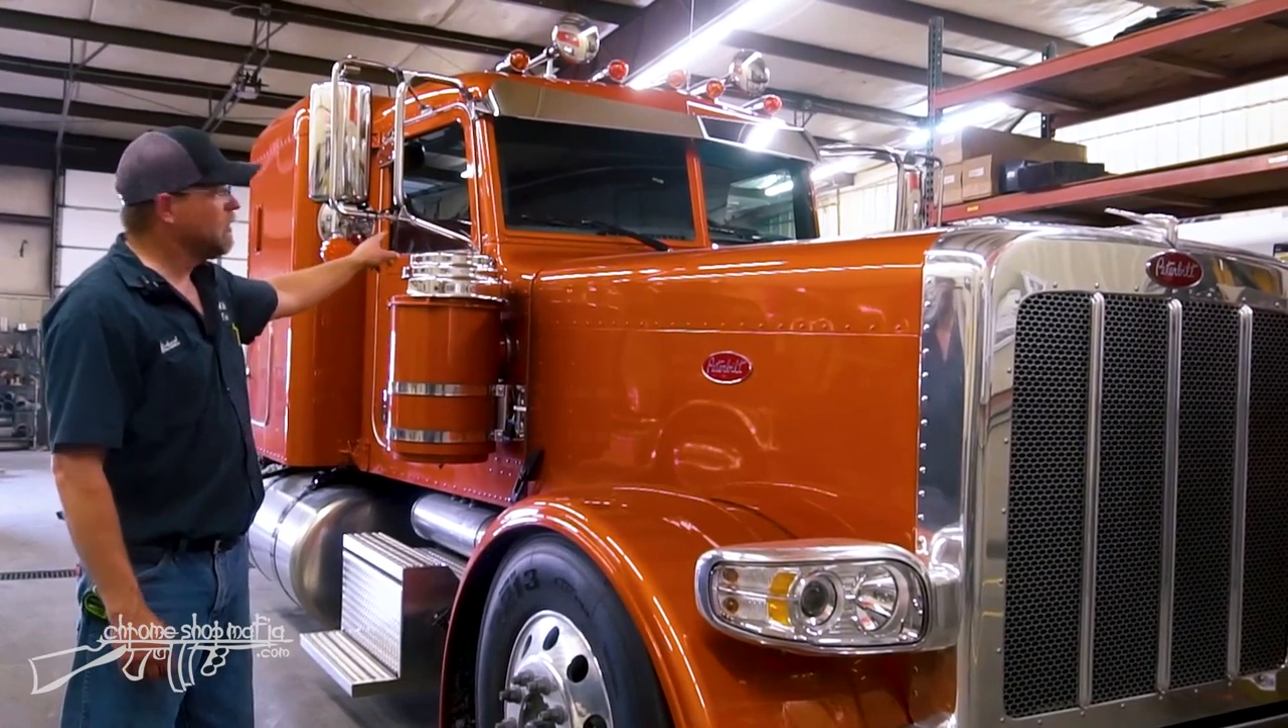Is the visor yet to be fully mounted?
No.